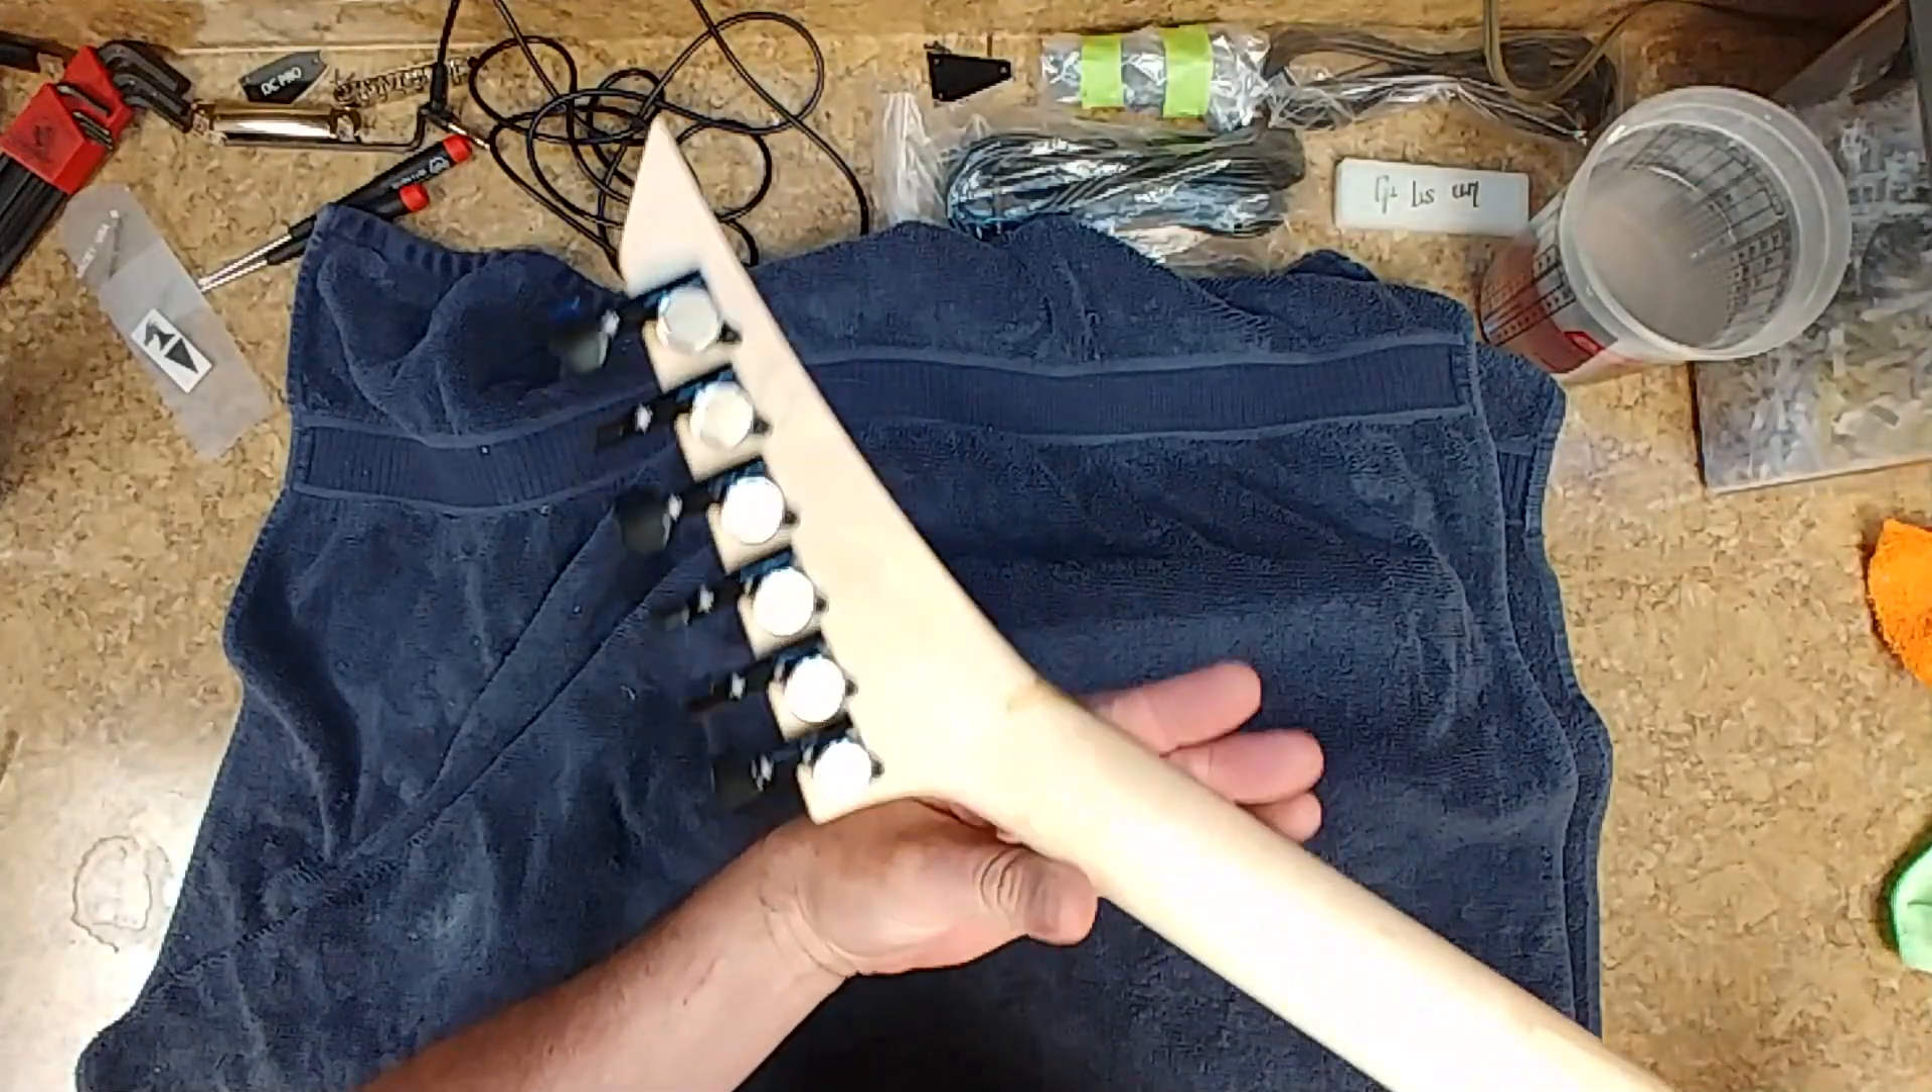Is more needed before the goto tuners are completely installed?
No.